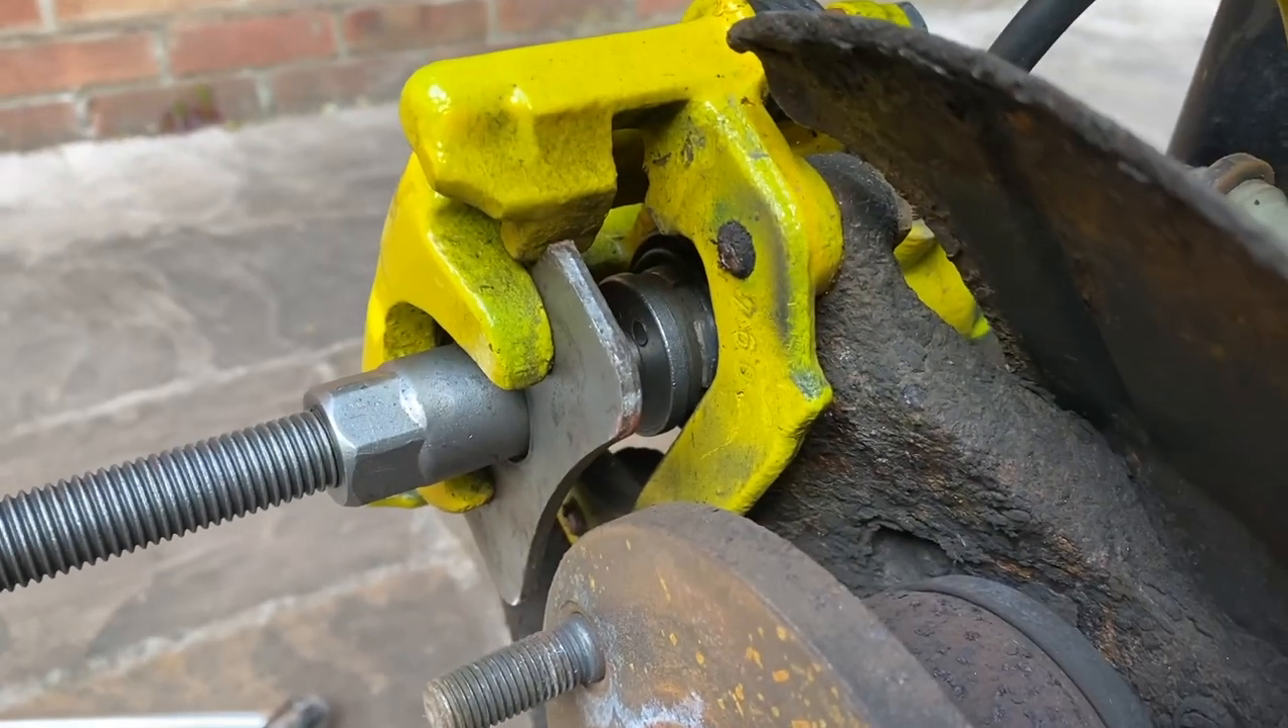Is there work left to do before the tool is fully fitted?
No.